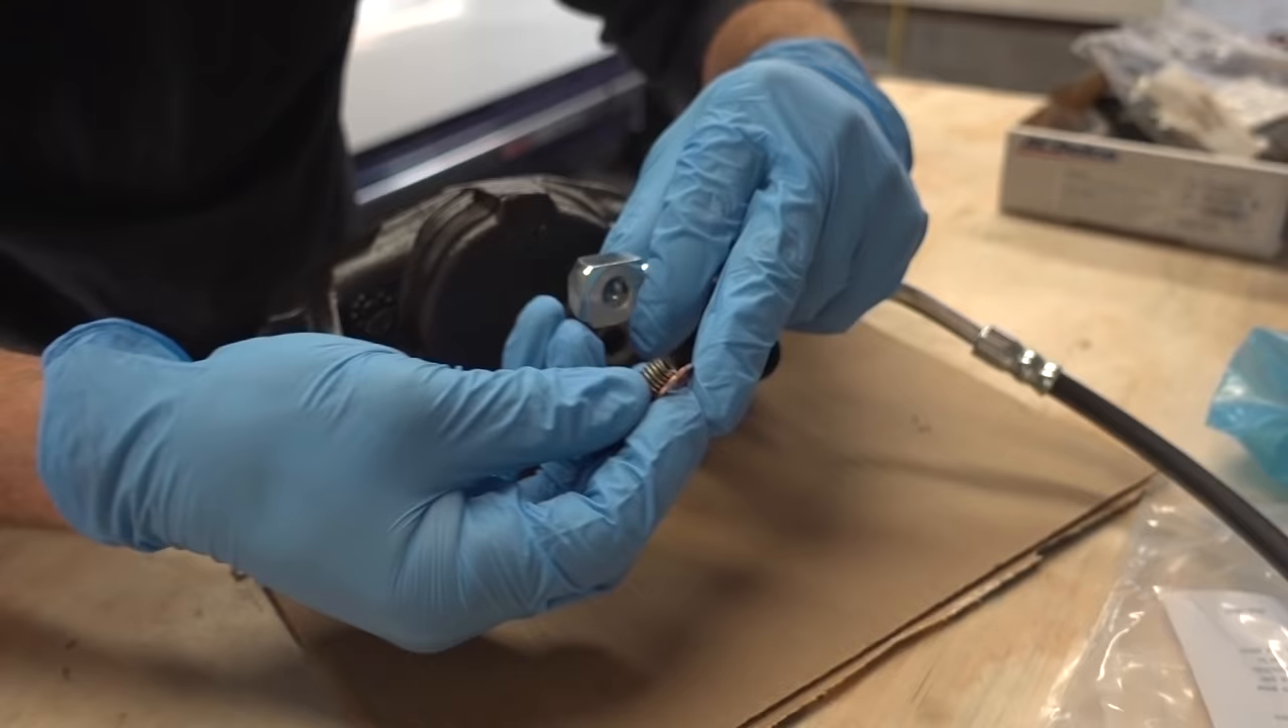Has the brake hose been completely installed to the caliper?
No.